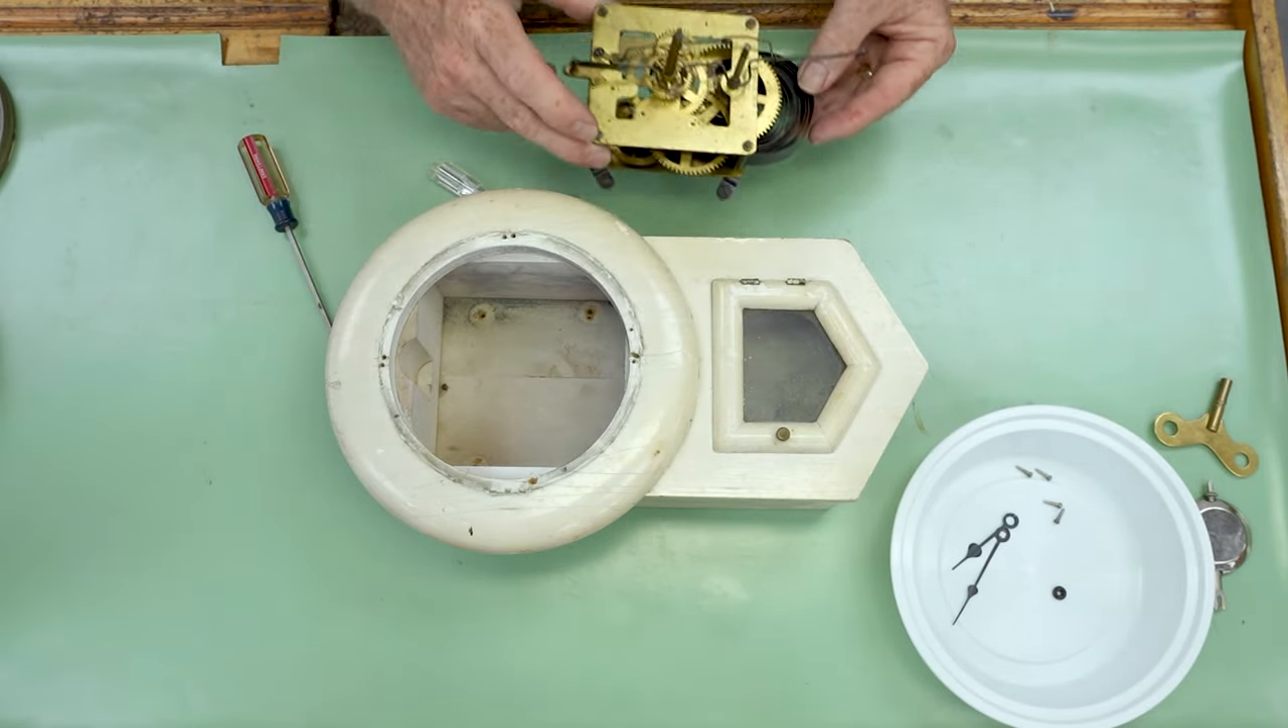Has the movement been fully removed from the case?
Yes.